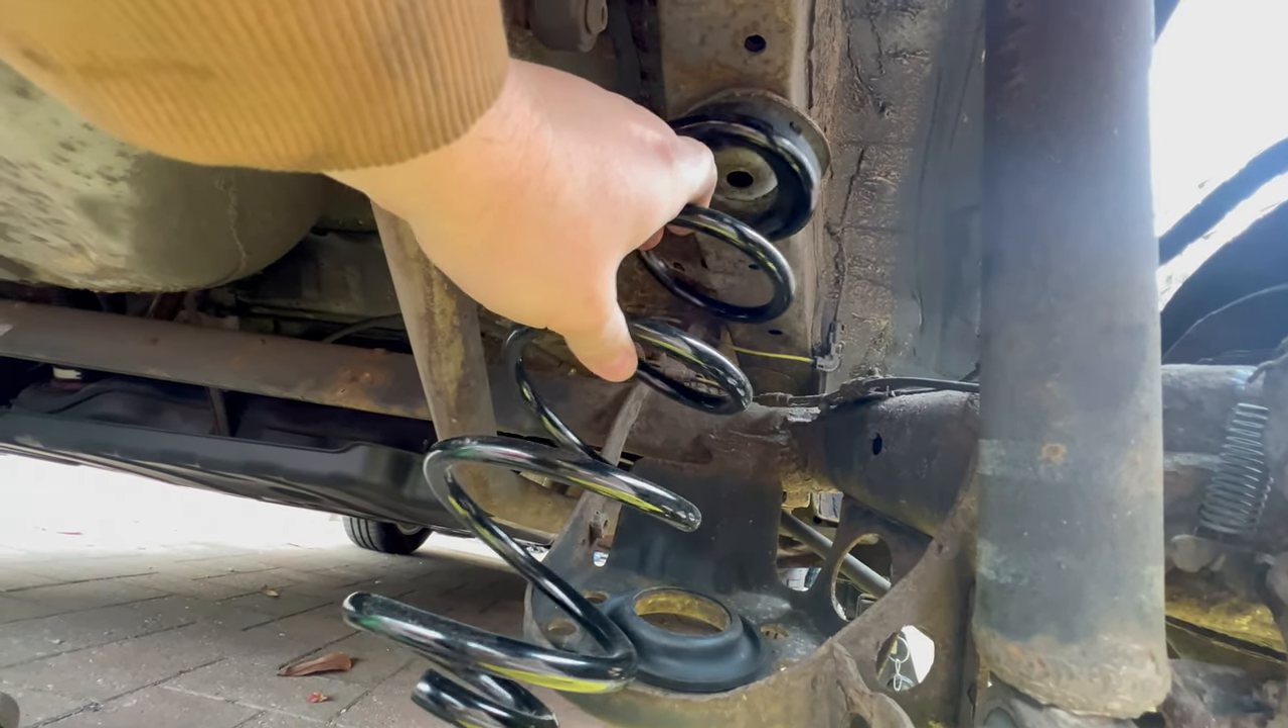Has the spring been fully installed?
No.